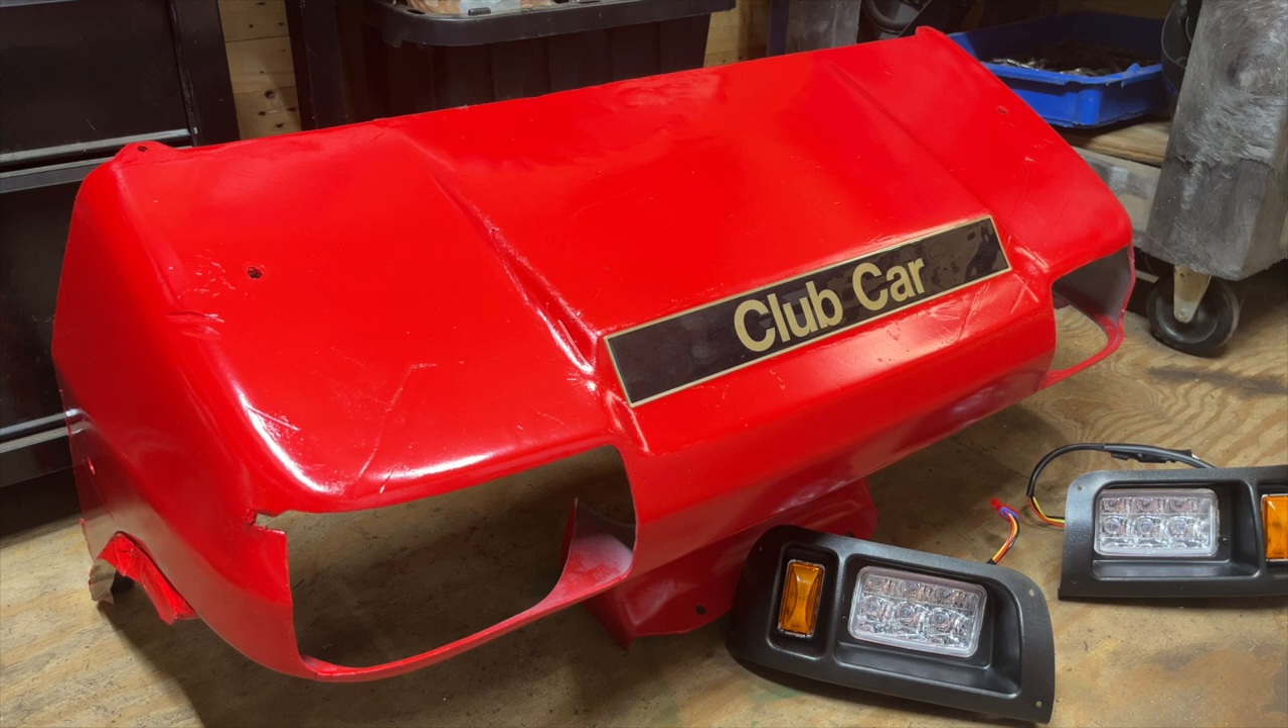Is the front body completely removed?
Yes.